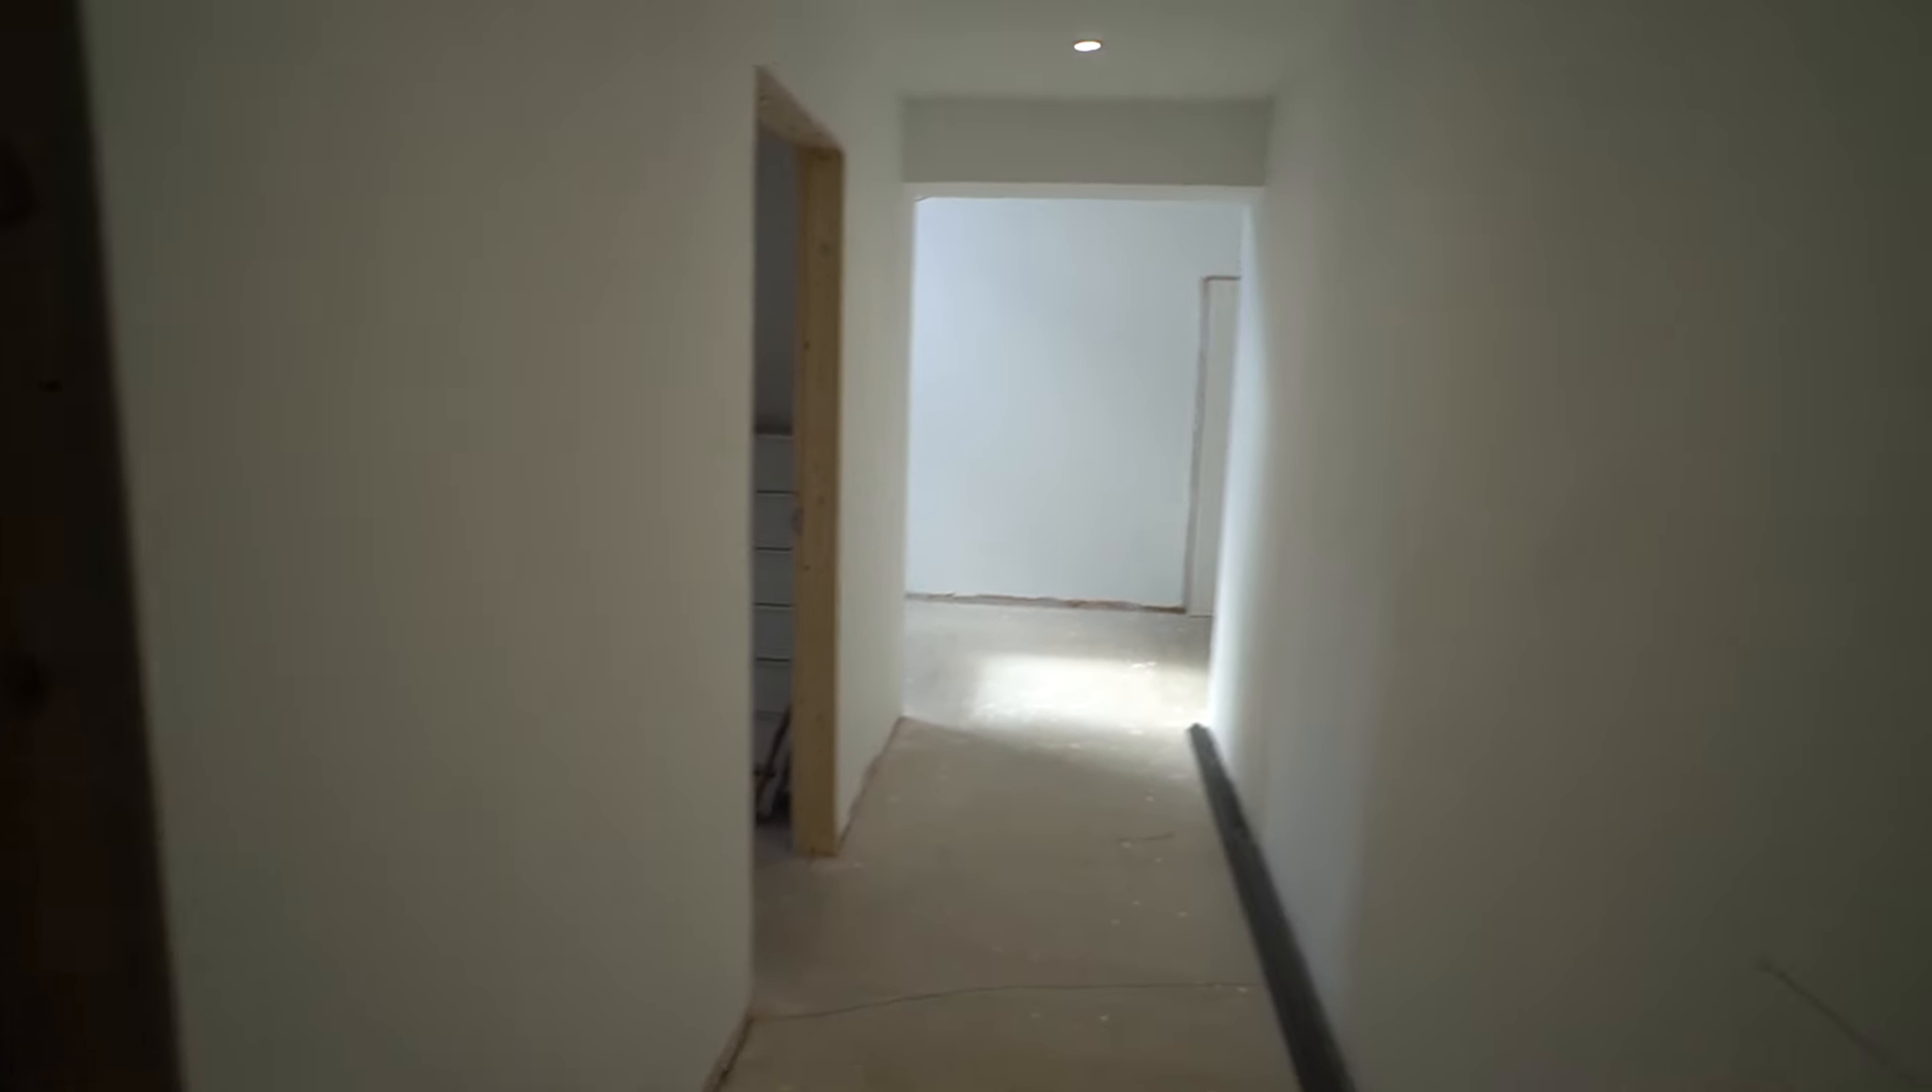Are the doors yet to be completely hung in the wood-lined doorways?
Yes.